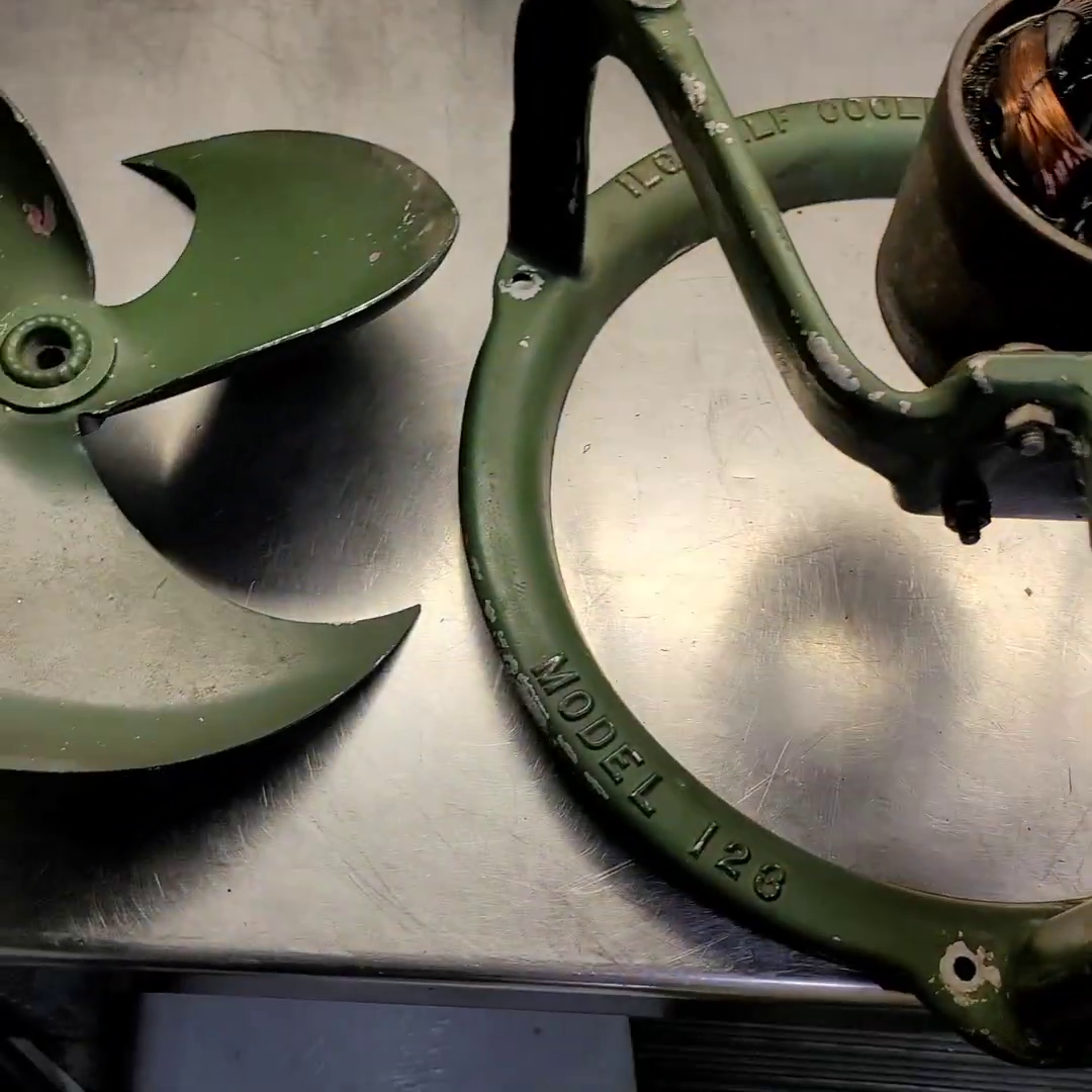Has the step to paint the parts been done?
No.